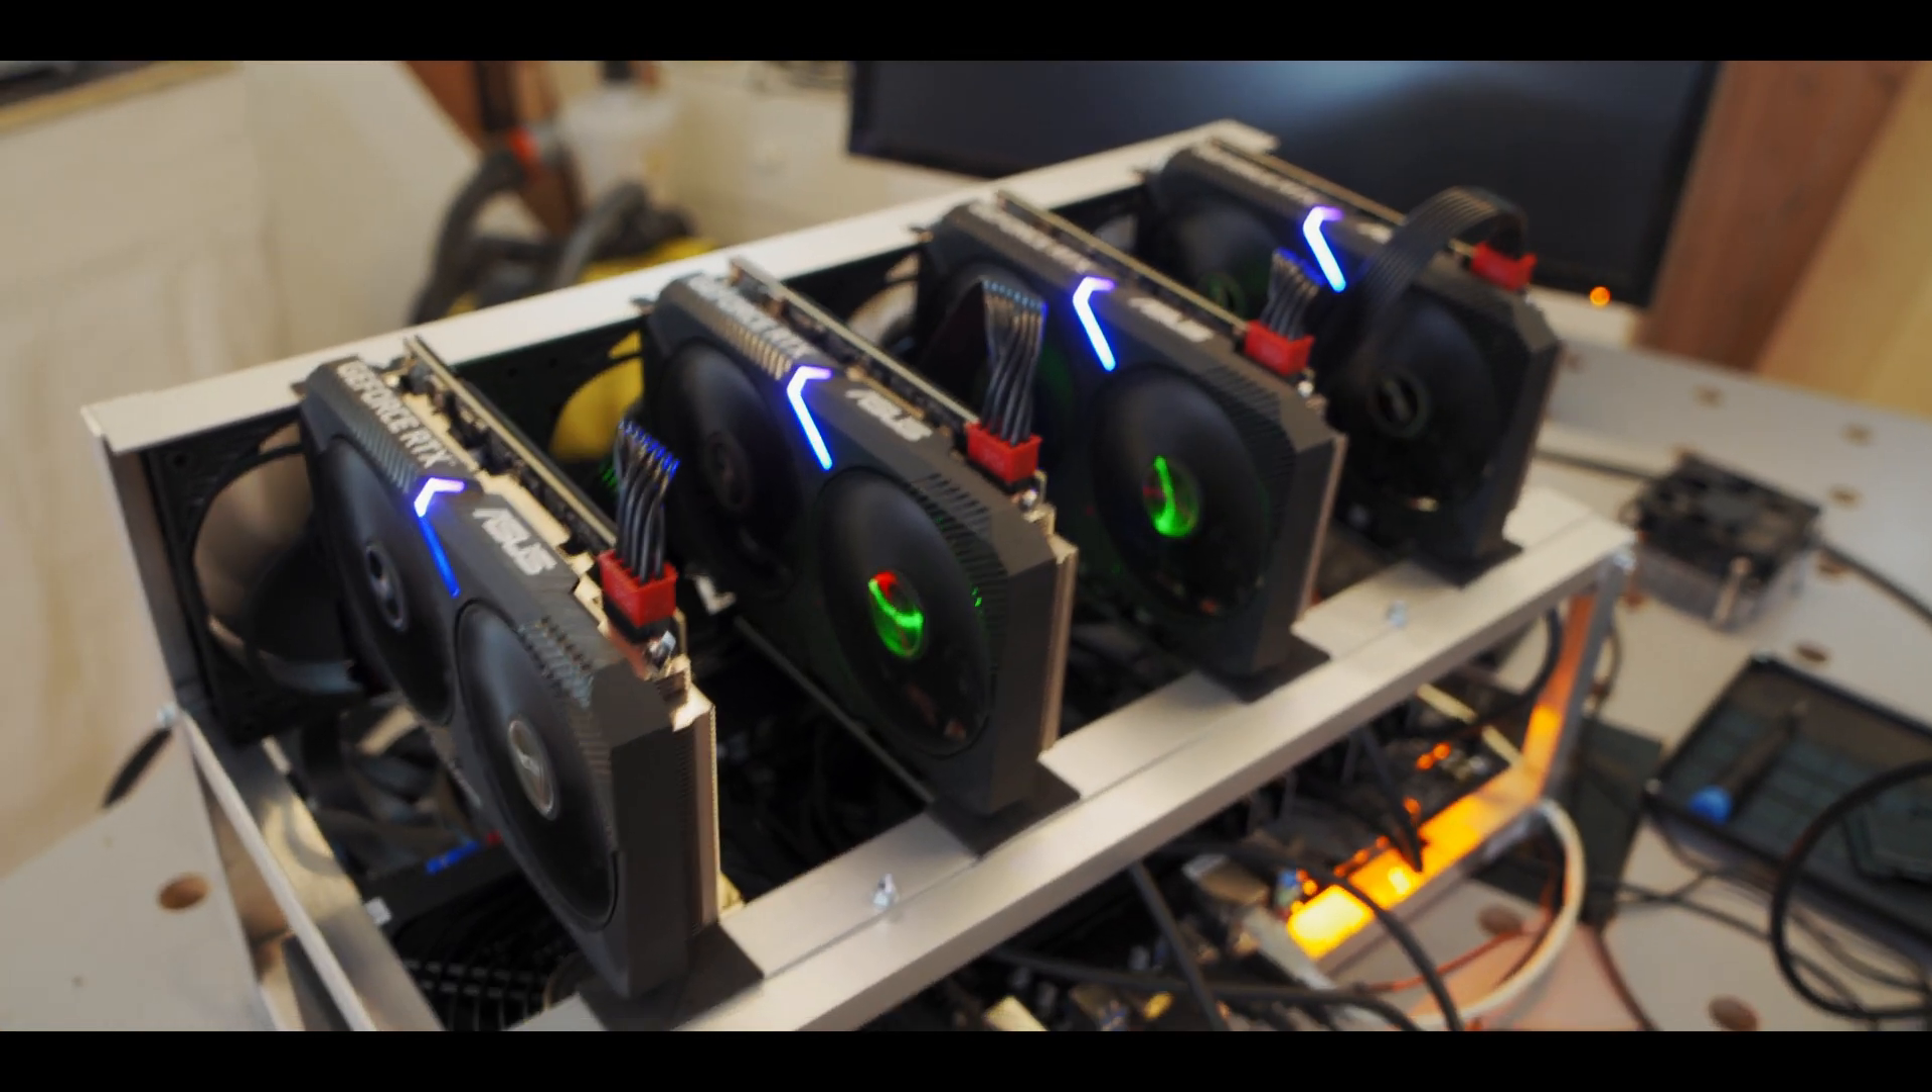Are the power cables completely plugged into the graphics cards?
Yes.